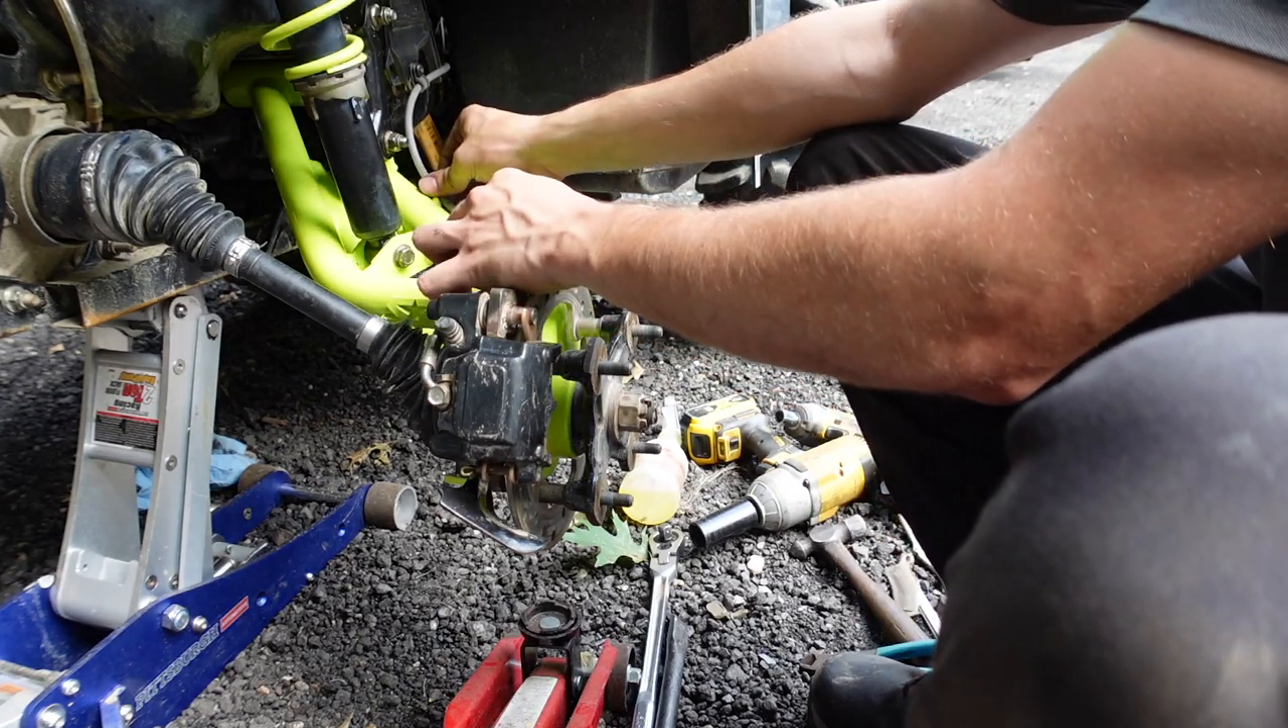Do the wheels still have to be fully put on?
Yes.